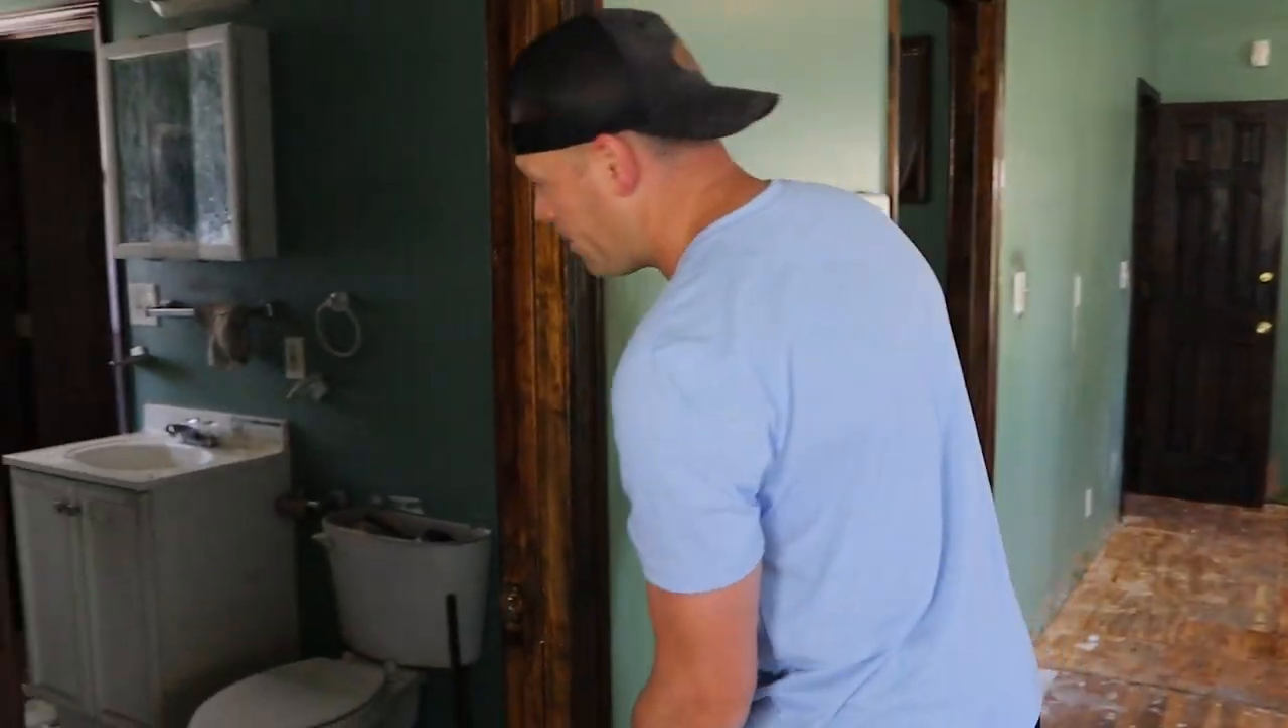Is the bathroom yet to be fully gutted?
Yes.